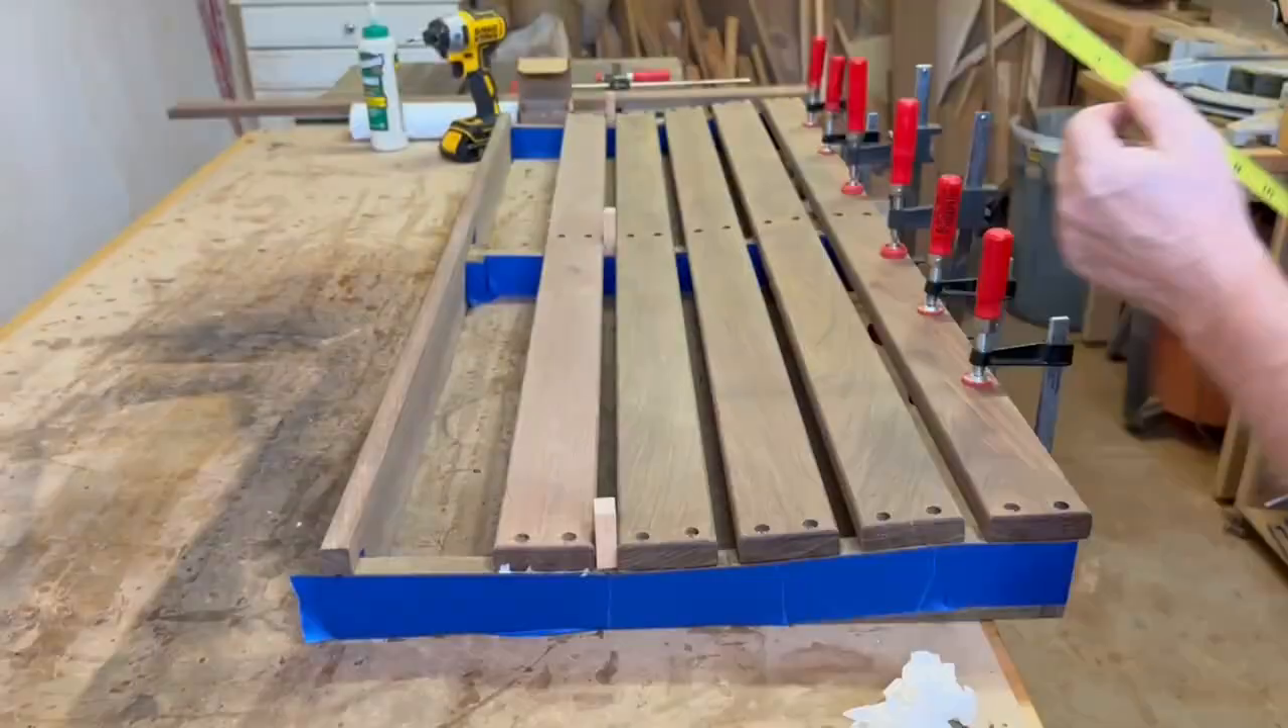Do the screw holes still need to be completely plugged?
Yes.